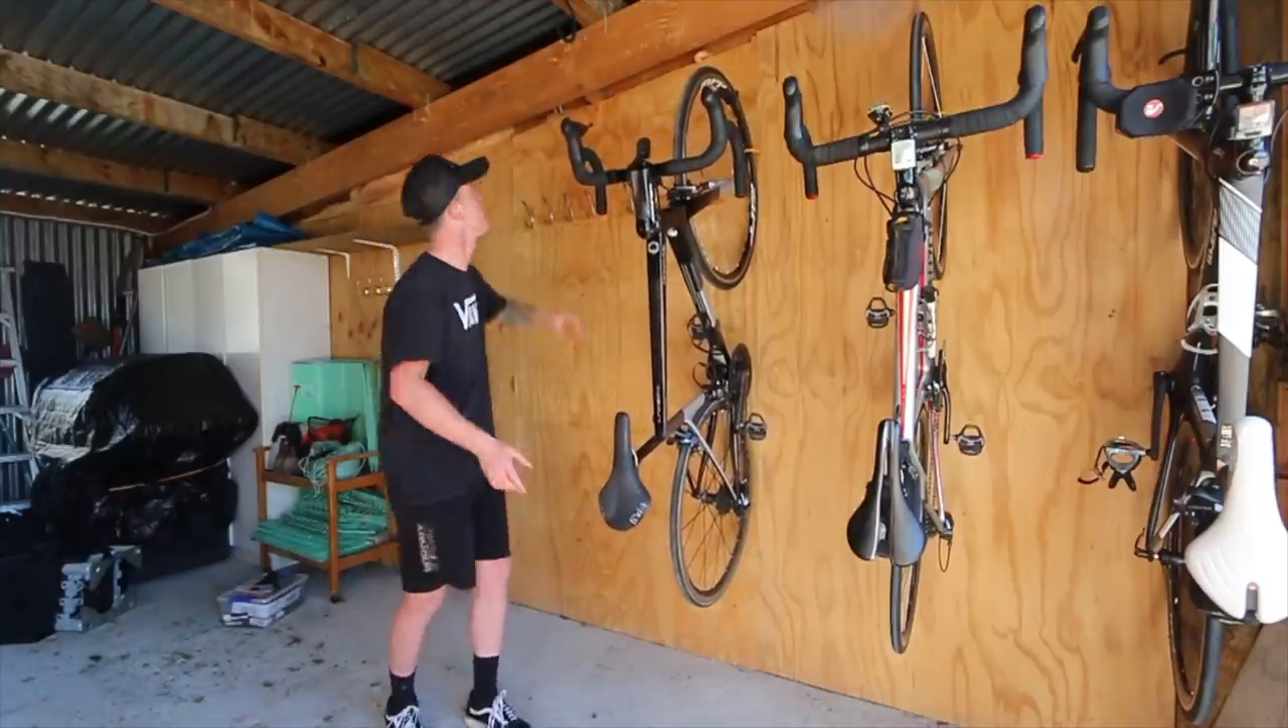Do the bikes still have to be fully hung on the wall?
No.